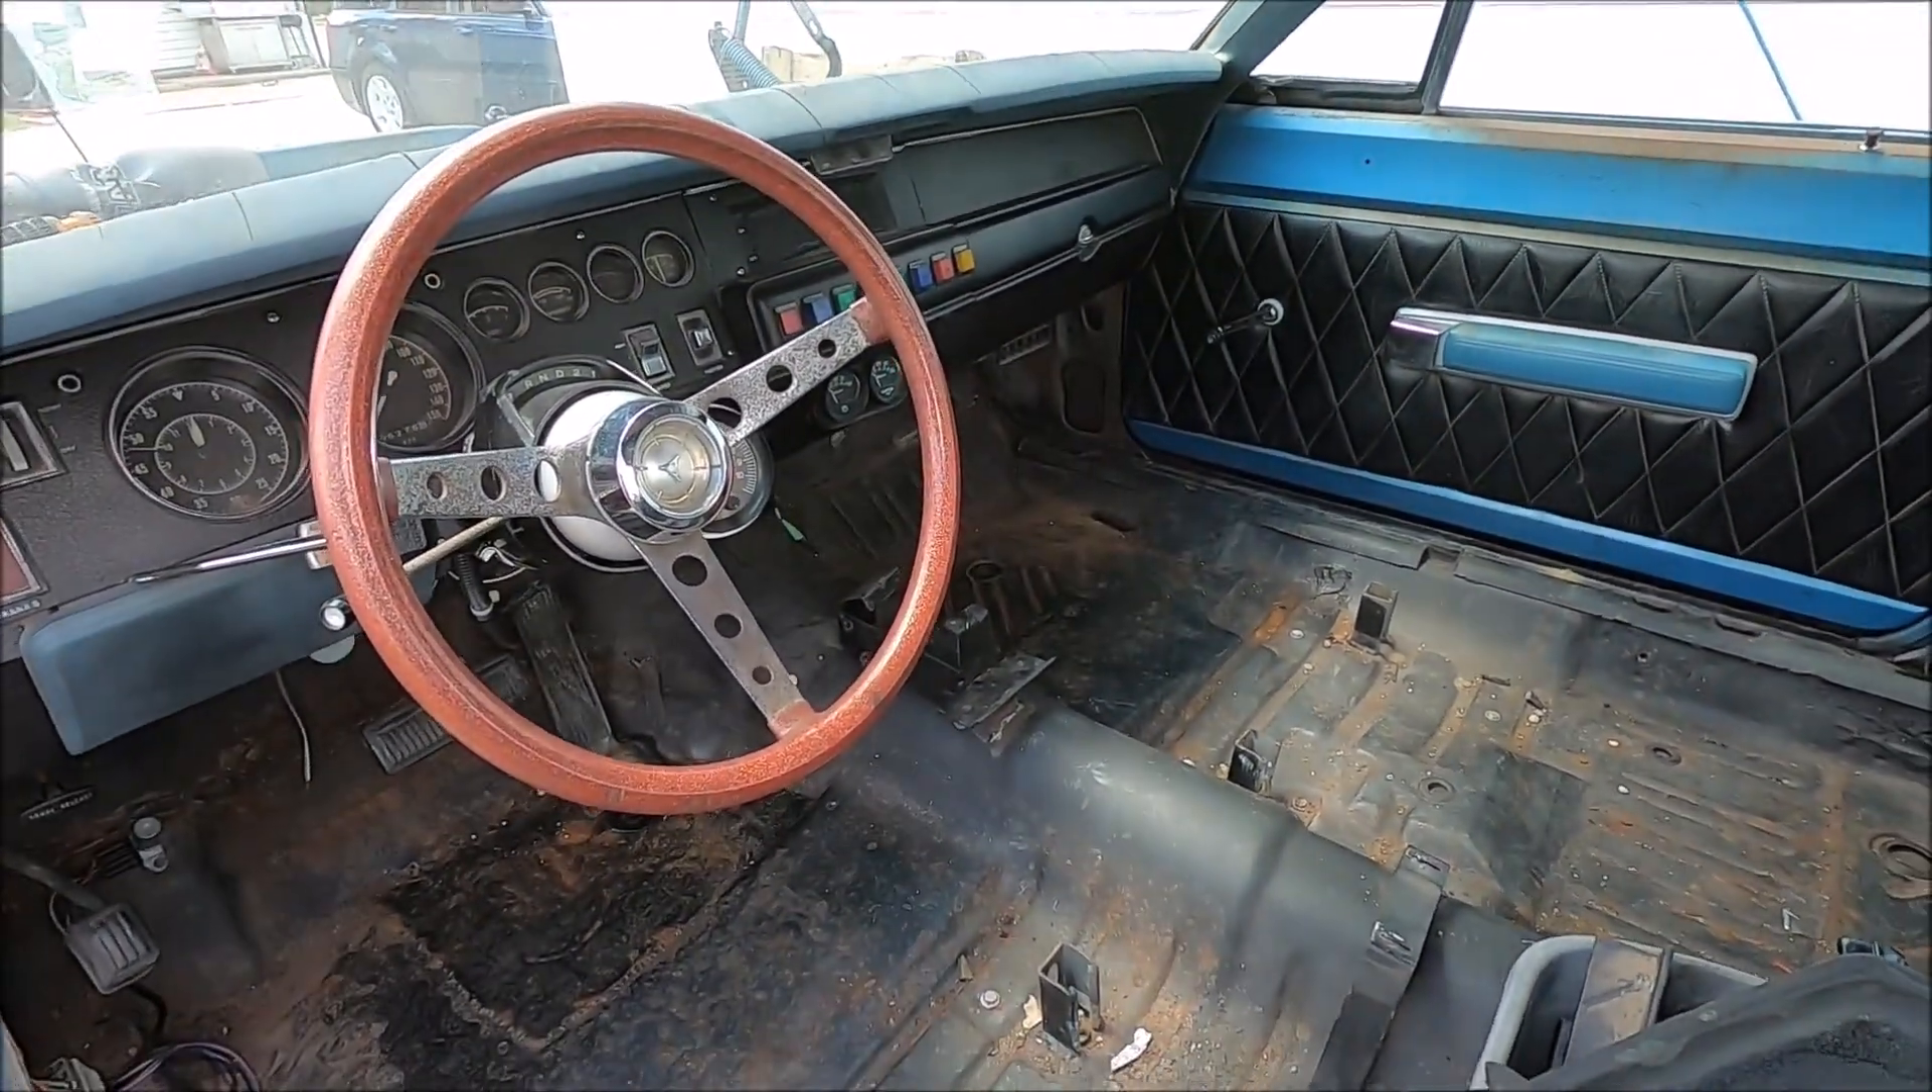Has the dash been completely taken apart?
No.